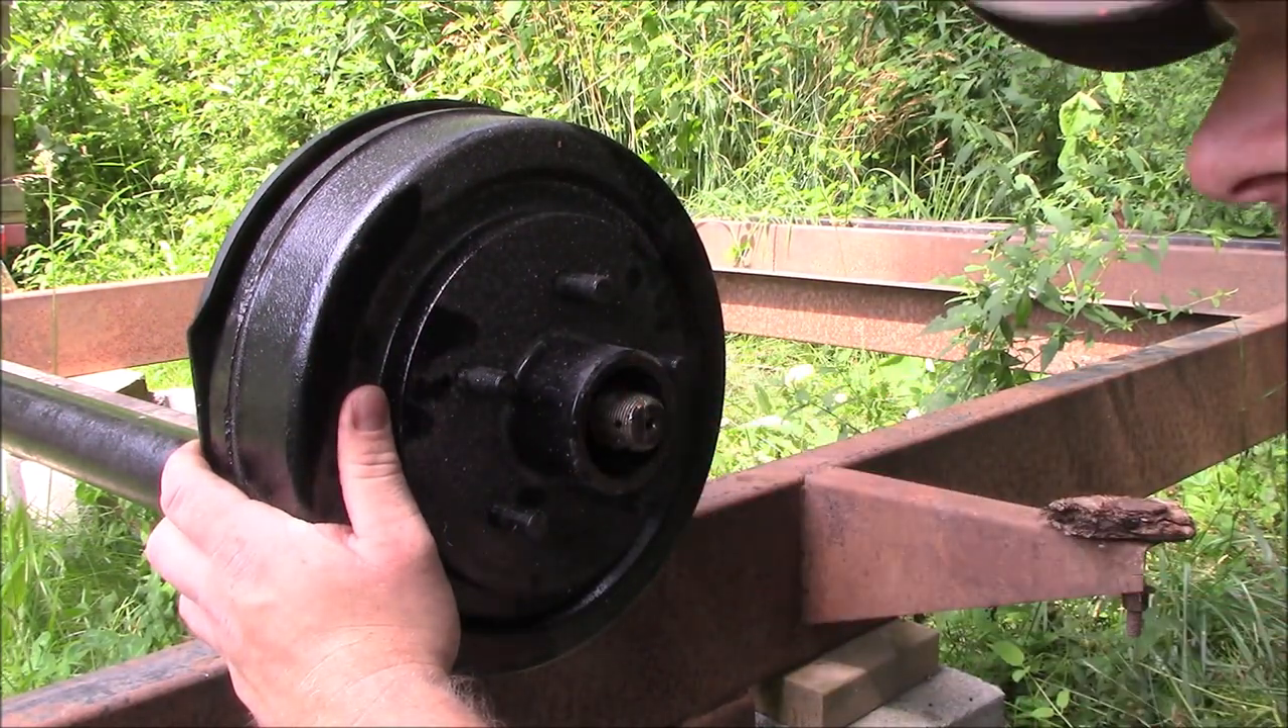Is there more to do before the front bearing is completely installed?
Yes.